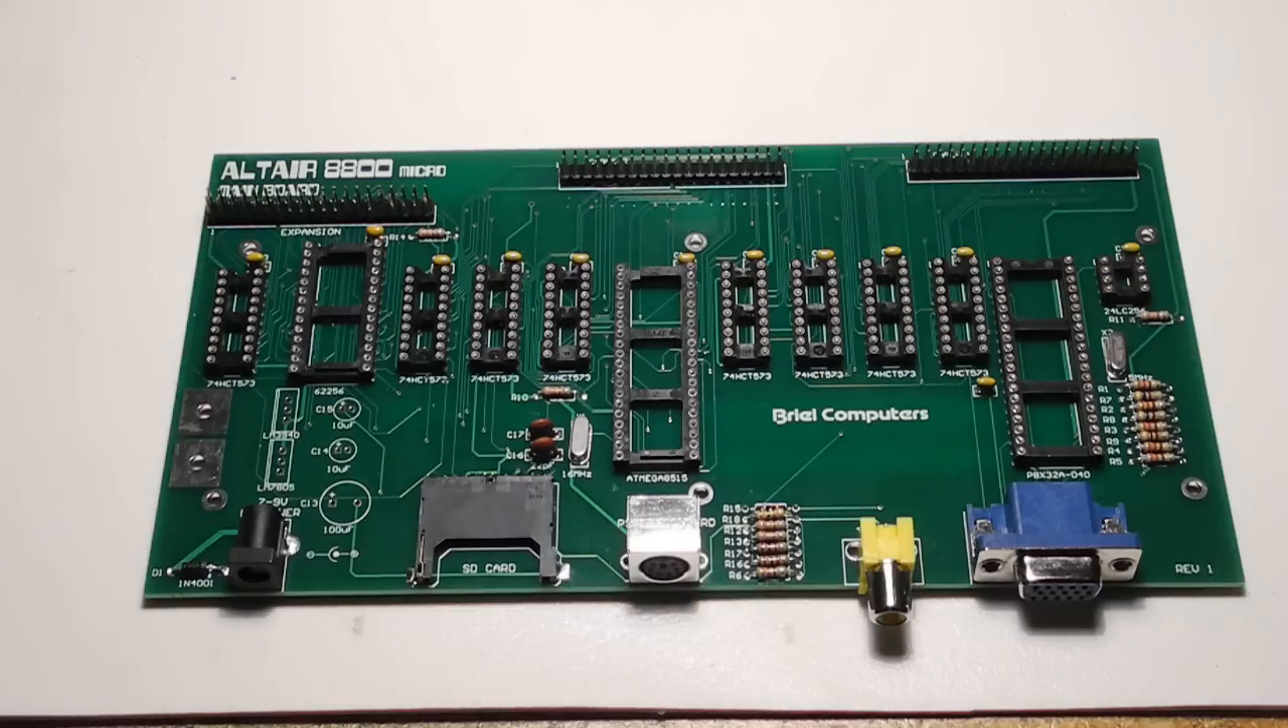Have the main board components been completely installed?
No.